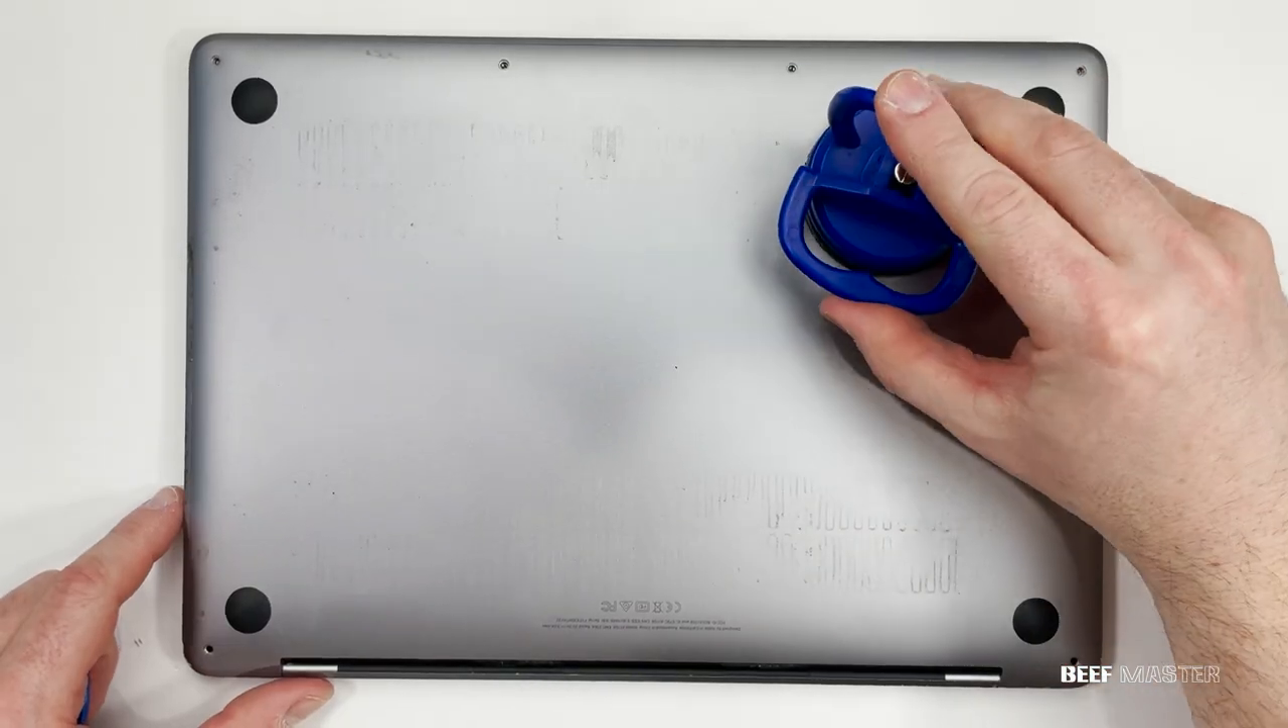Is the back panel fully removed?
No.